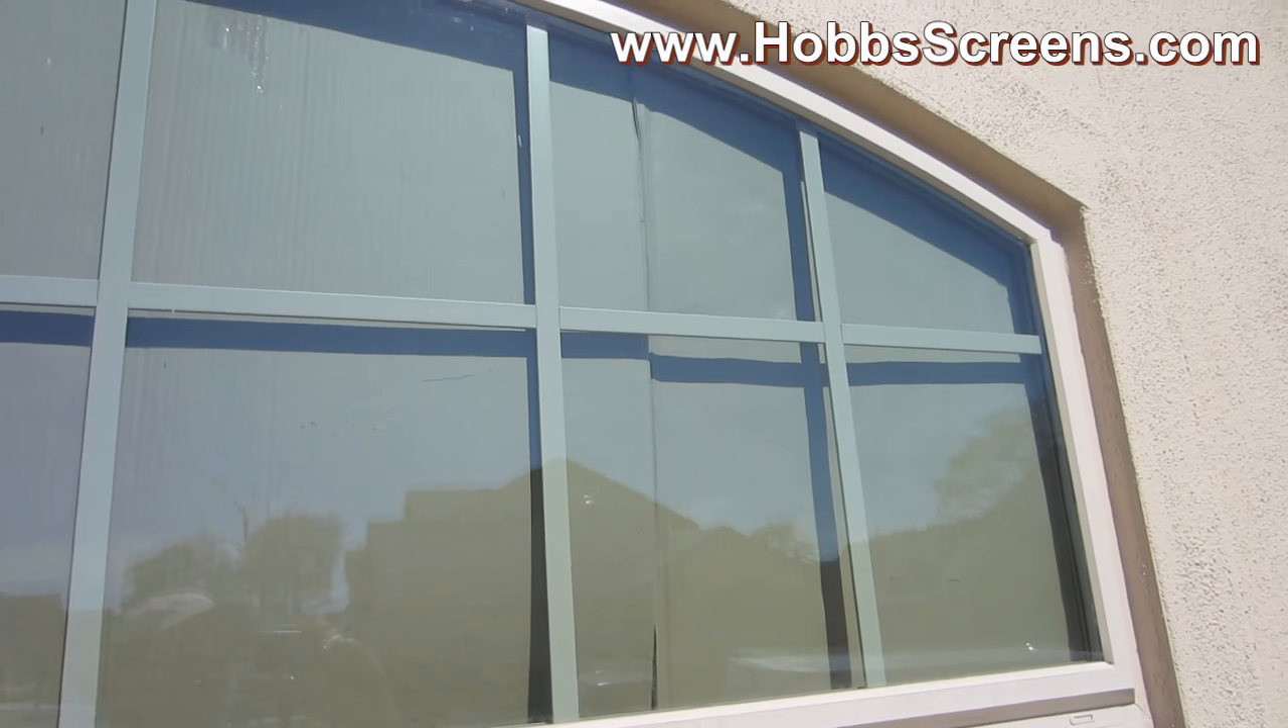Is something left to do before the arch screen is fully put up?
Yes.